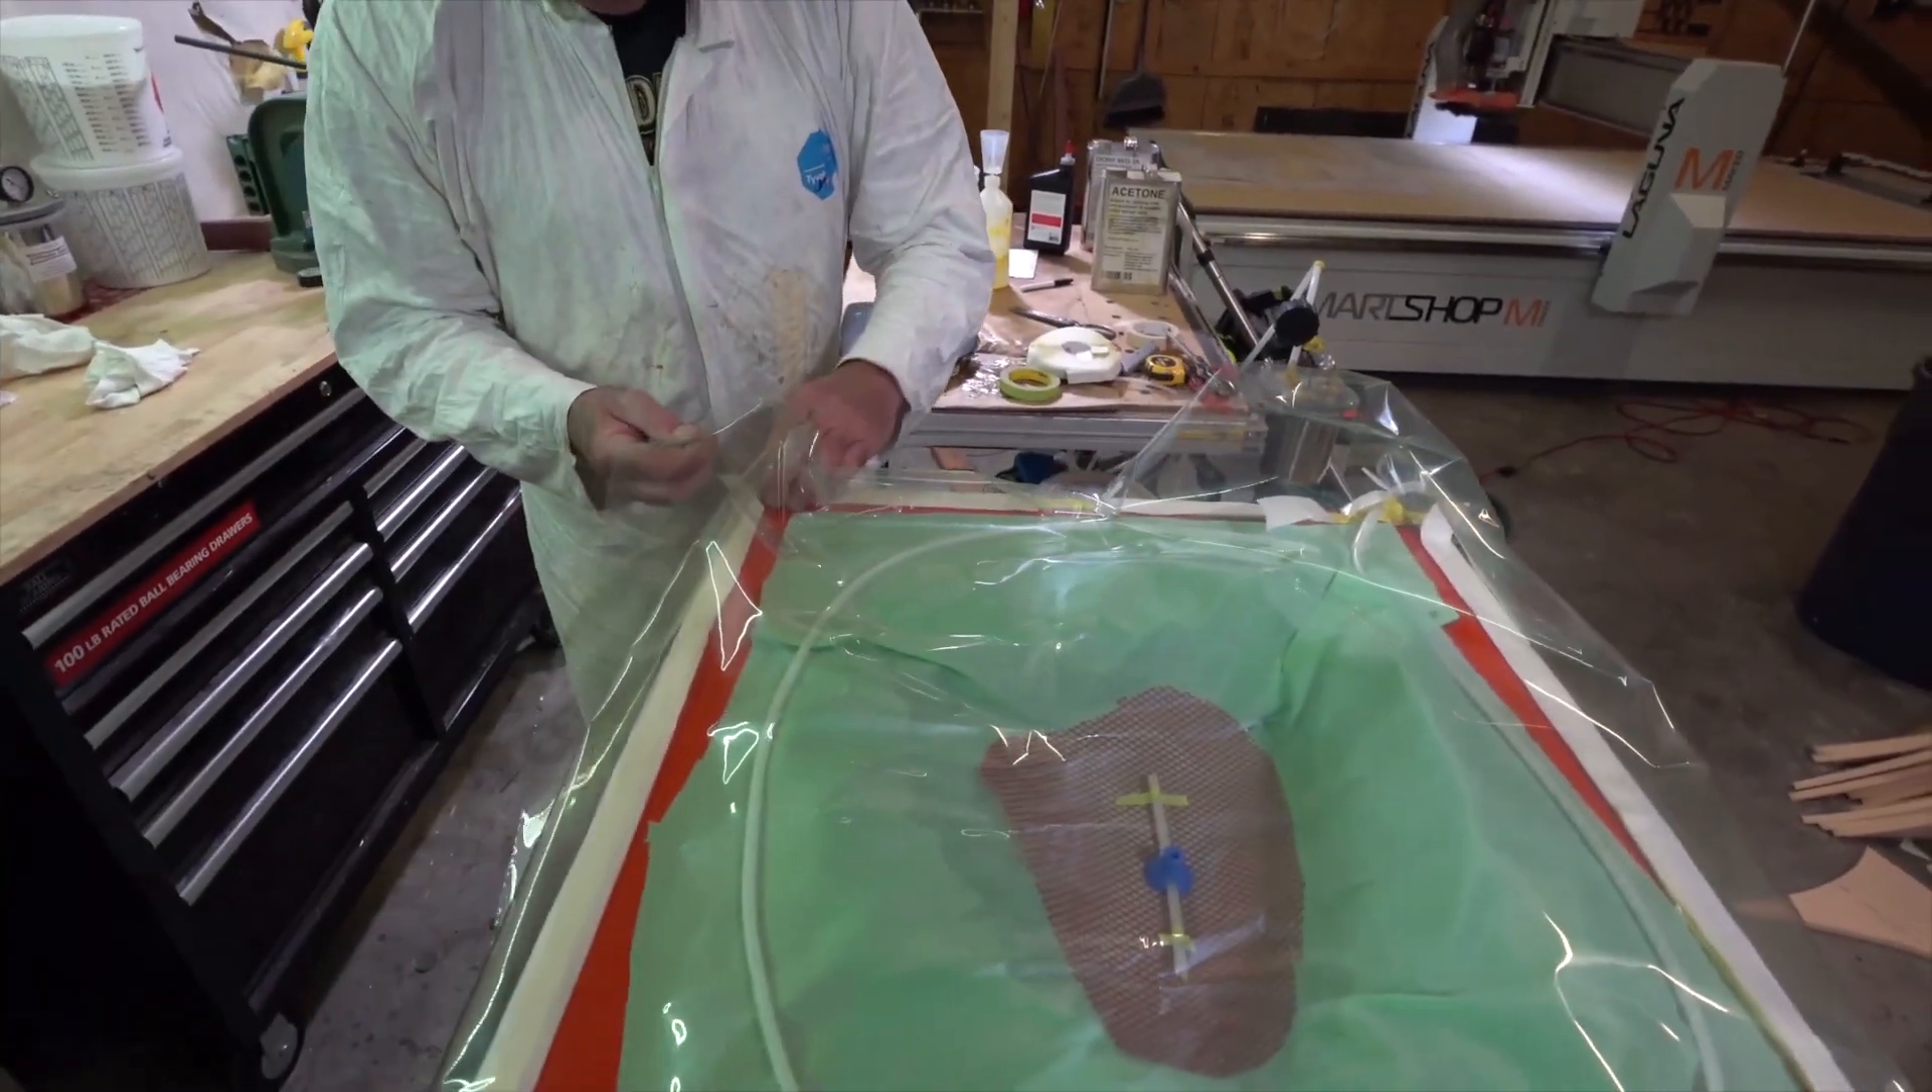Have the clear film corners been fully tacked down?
No.